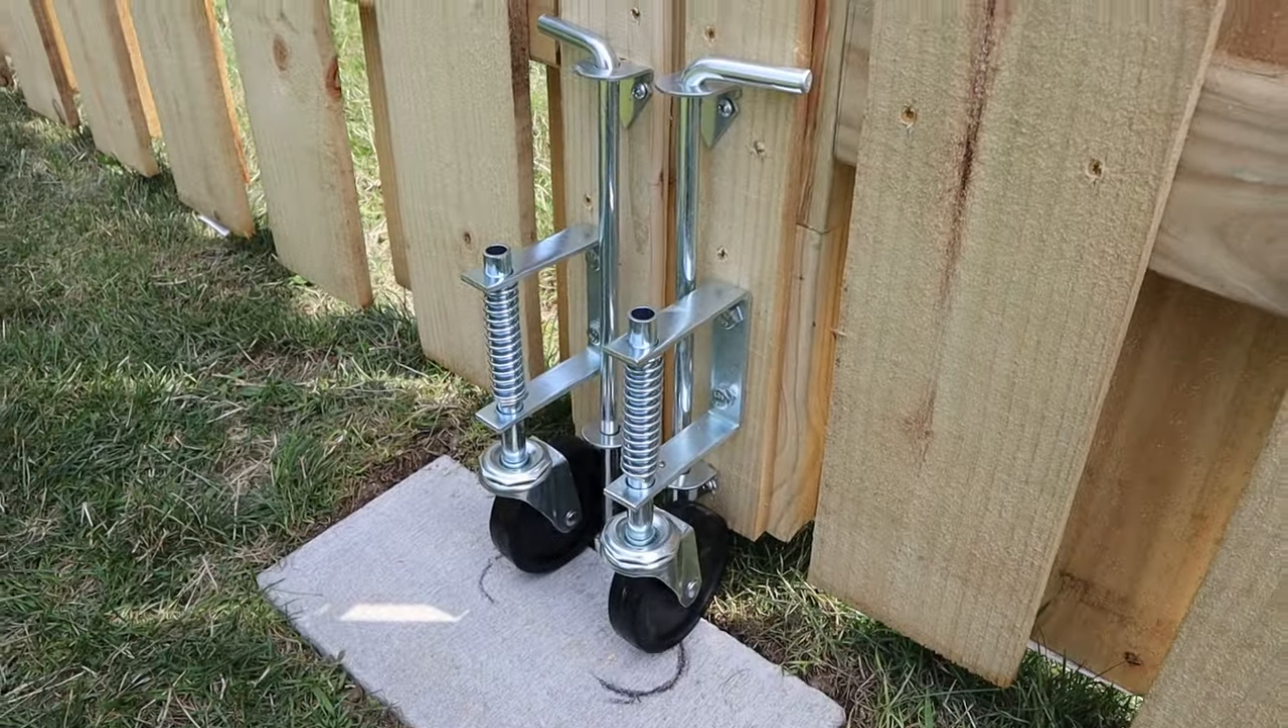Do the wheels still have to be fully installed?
No.